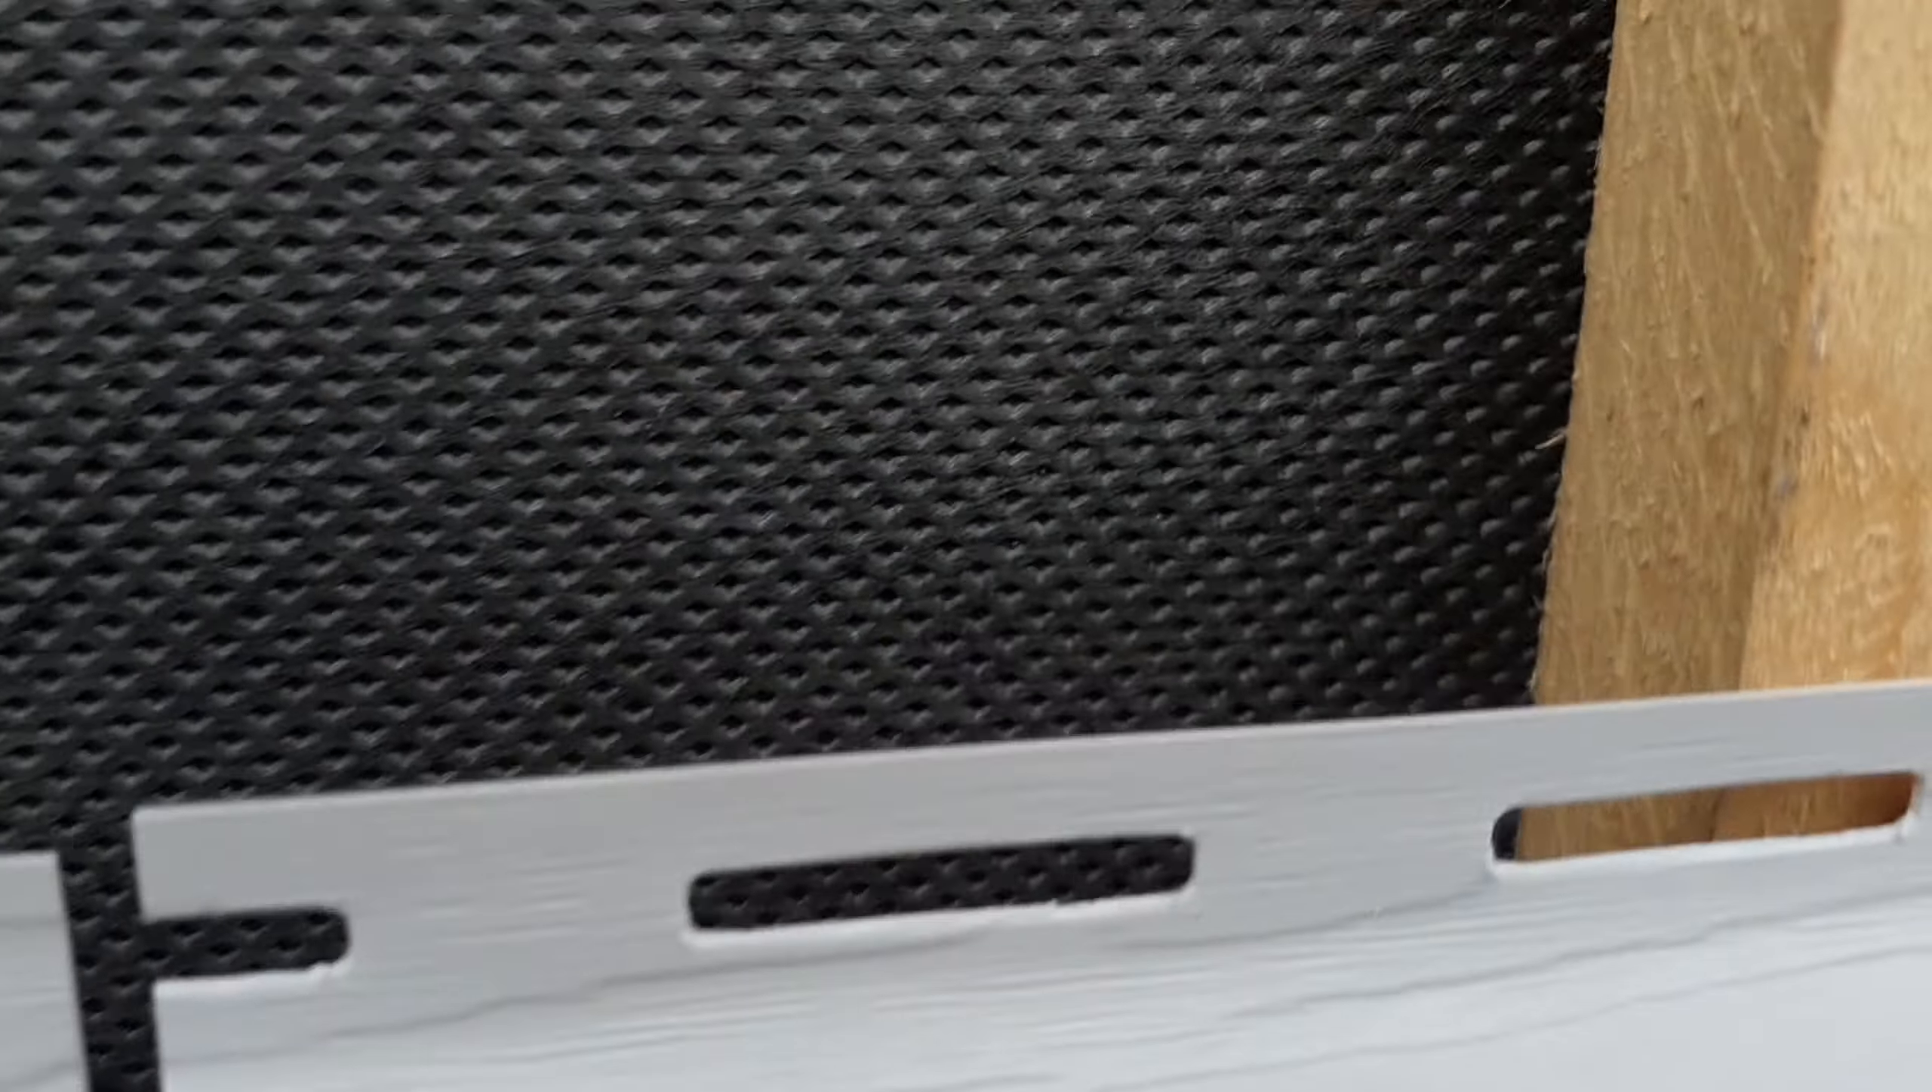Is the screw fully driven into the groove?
No.